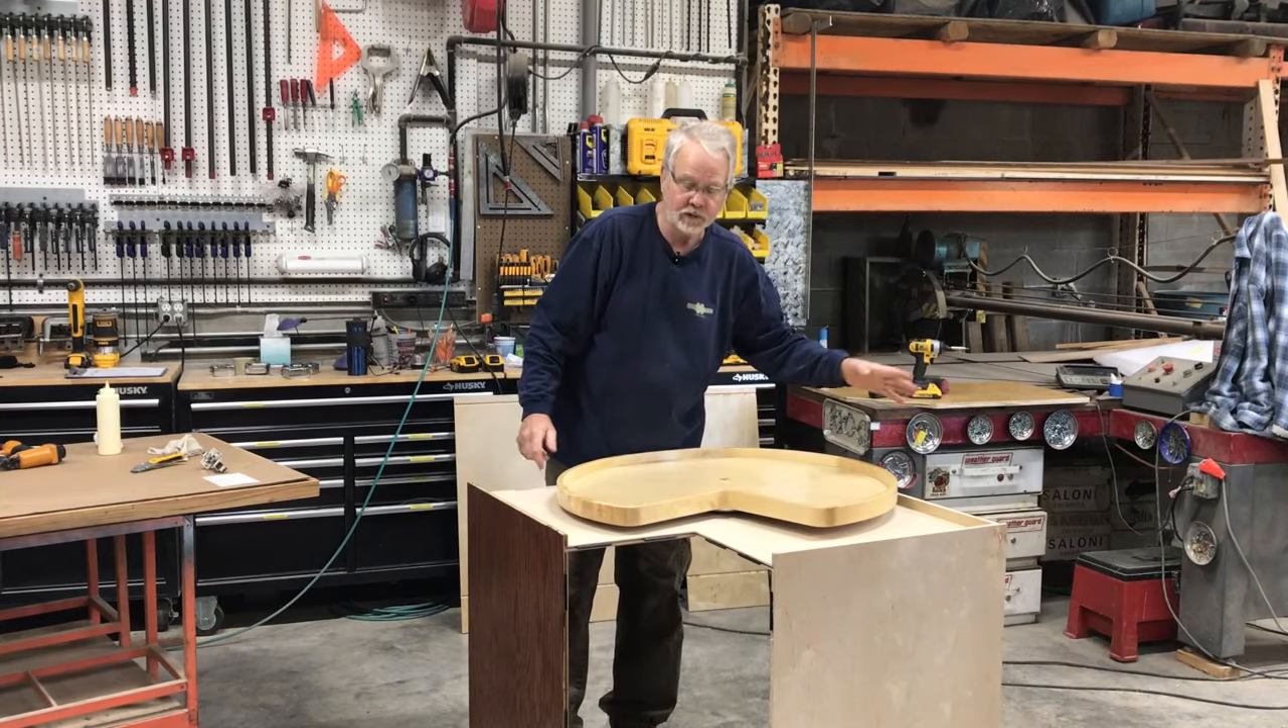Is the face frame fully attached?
No.